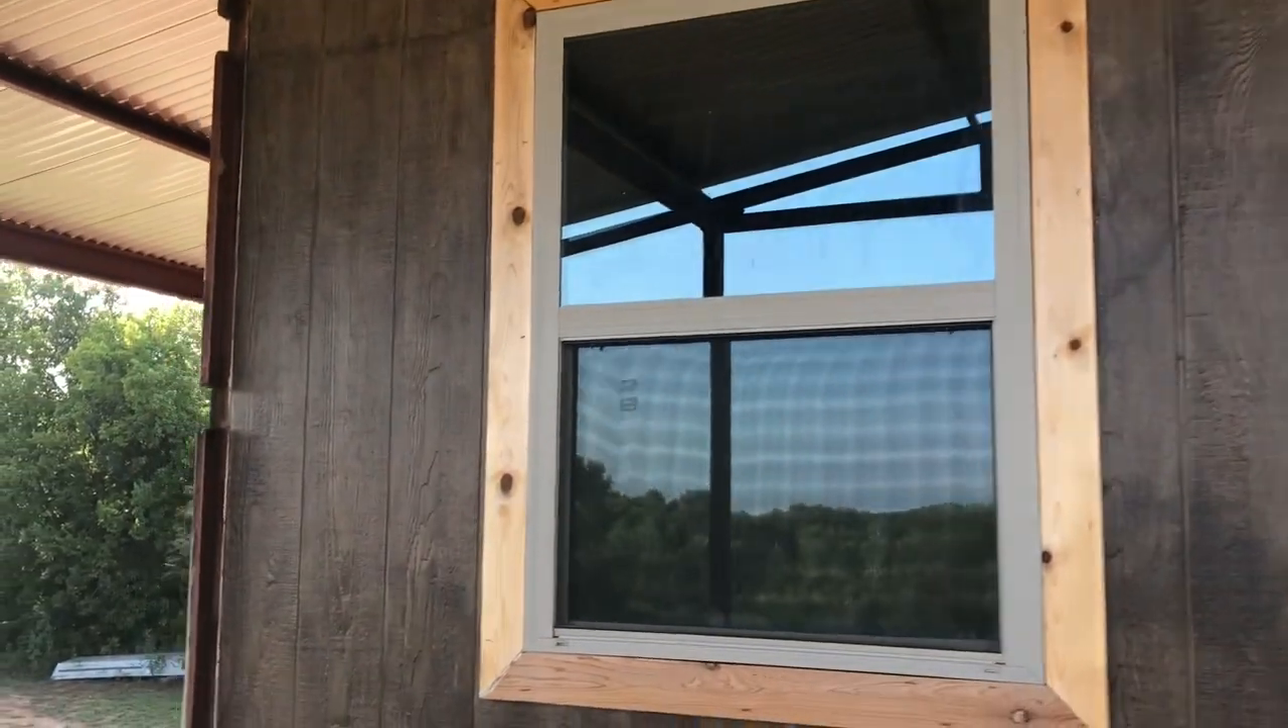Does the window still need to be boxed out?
No.